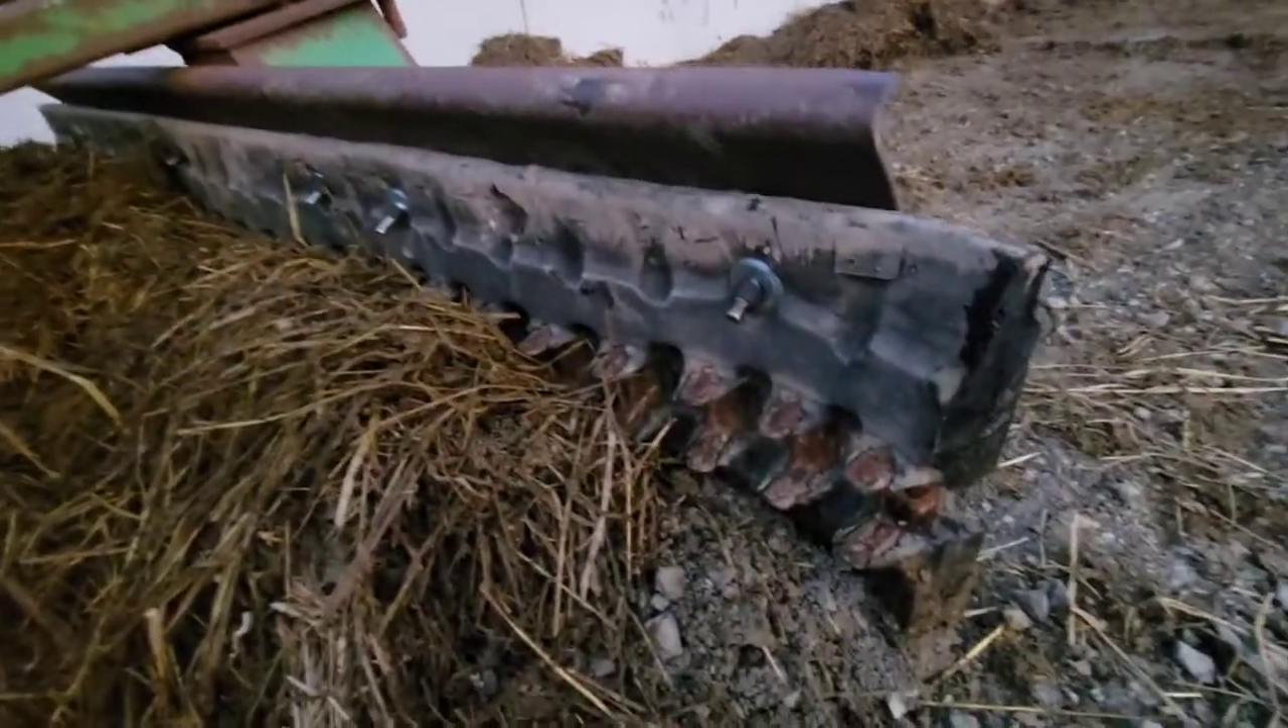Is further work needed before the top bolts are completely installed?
No.